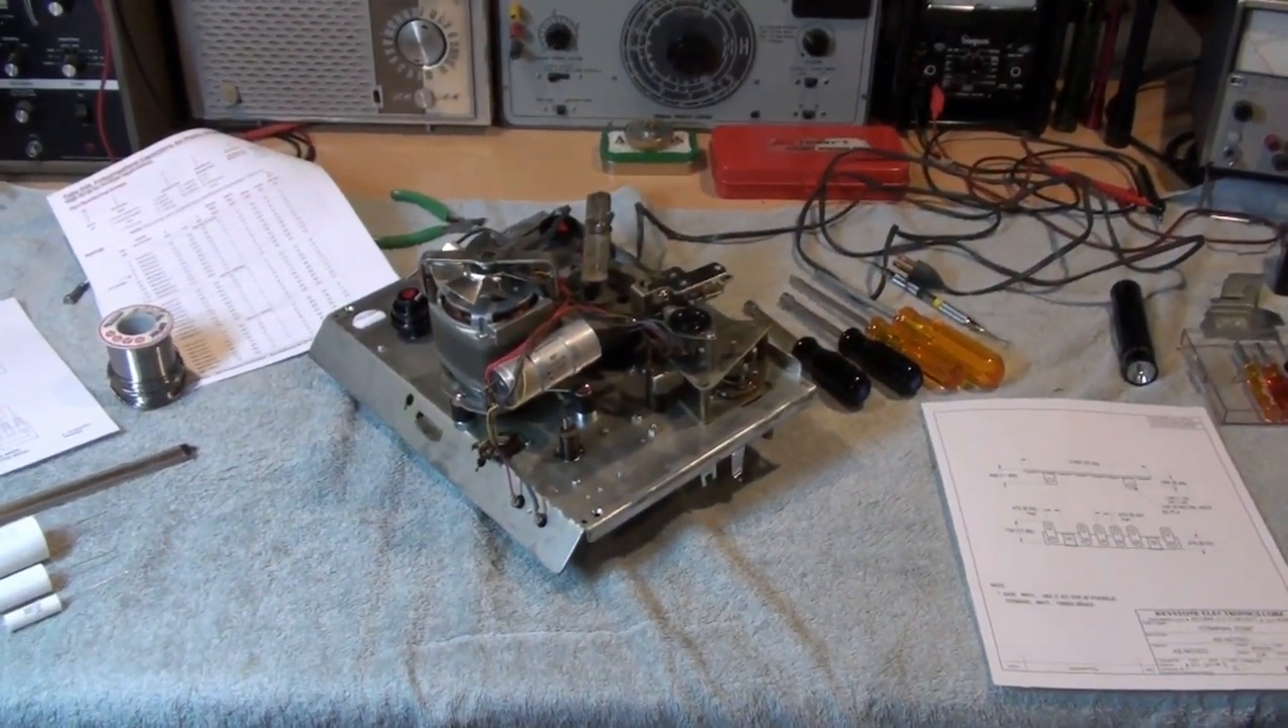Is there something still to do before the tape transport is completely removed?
No.